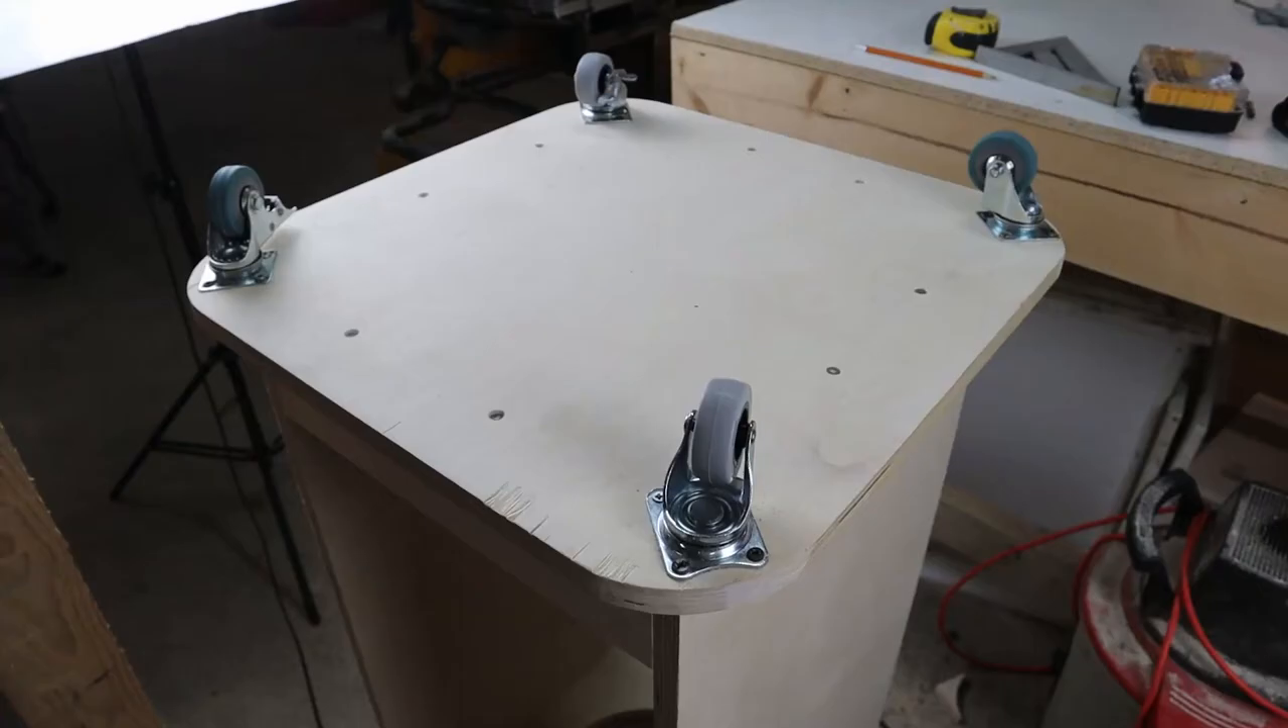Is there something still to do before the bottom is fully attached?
No.